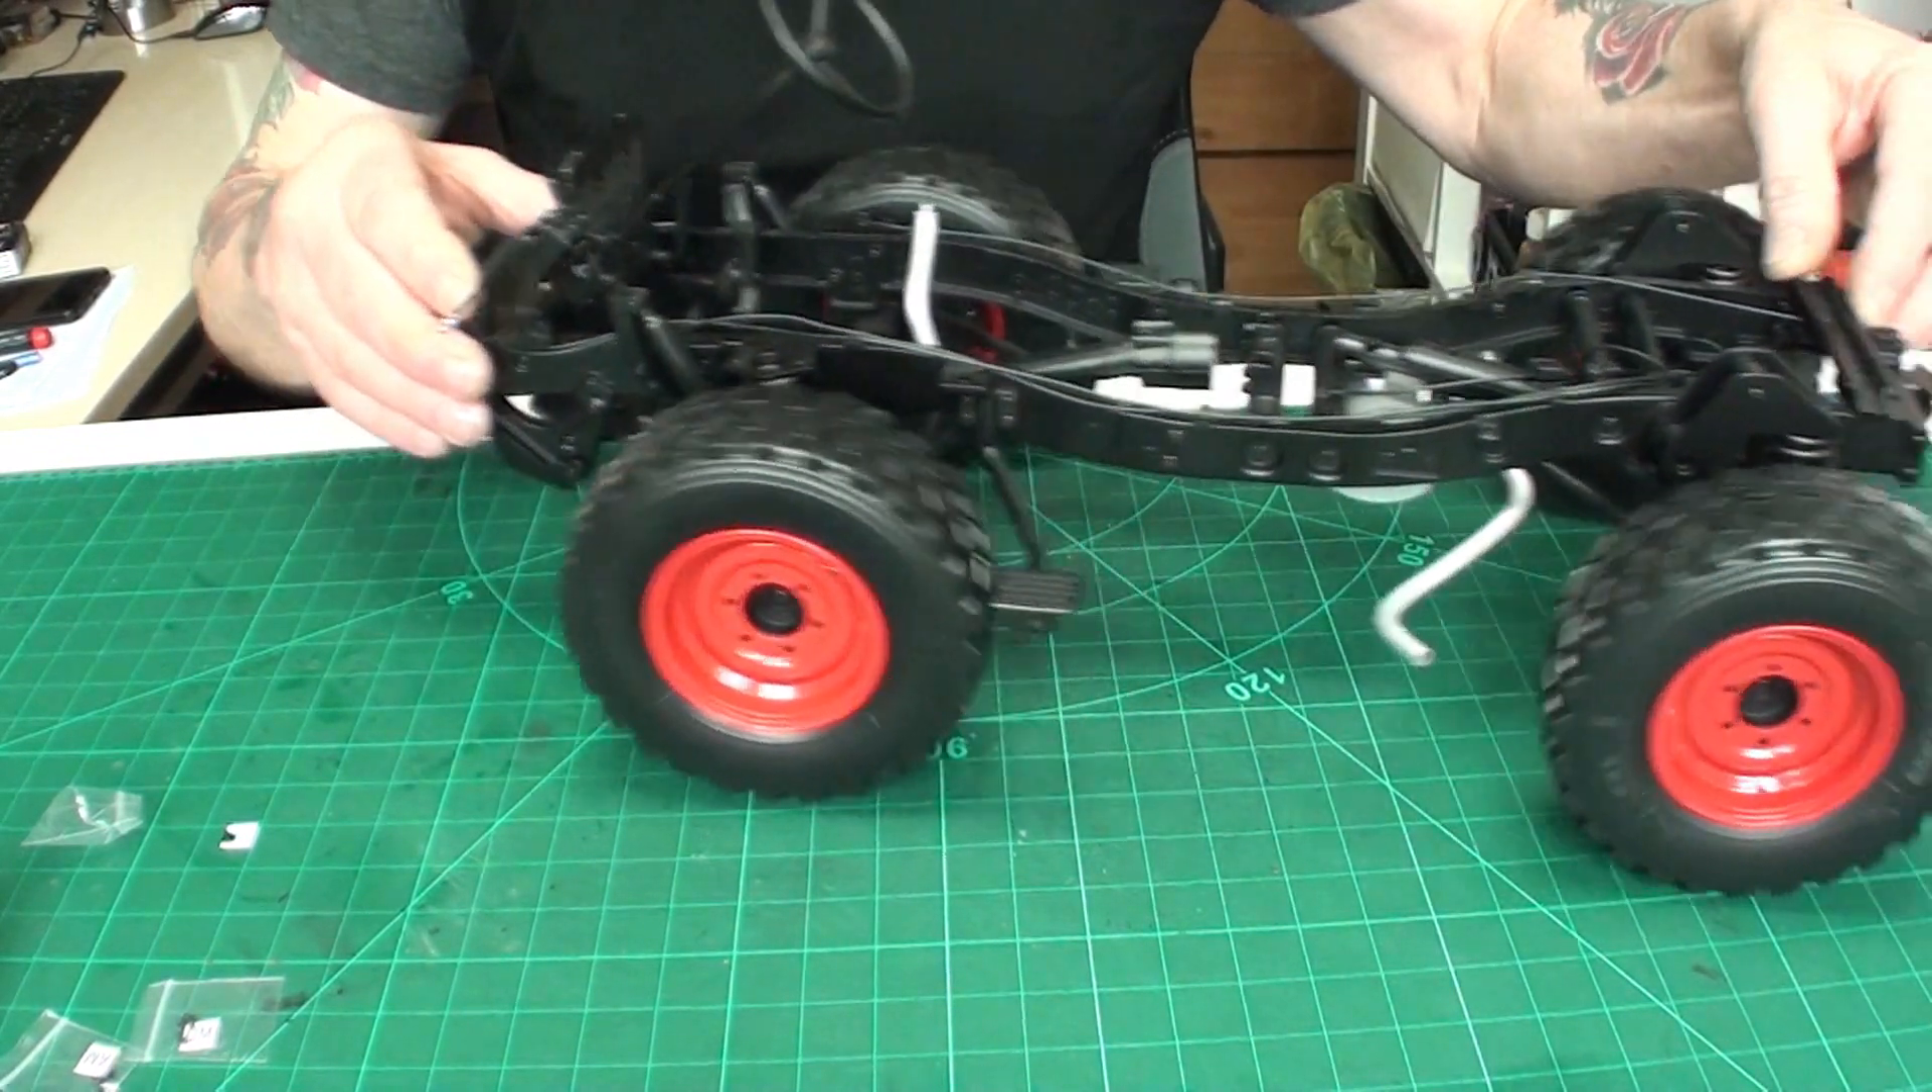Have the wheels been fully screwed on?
Yes.